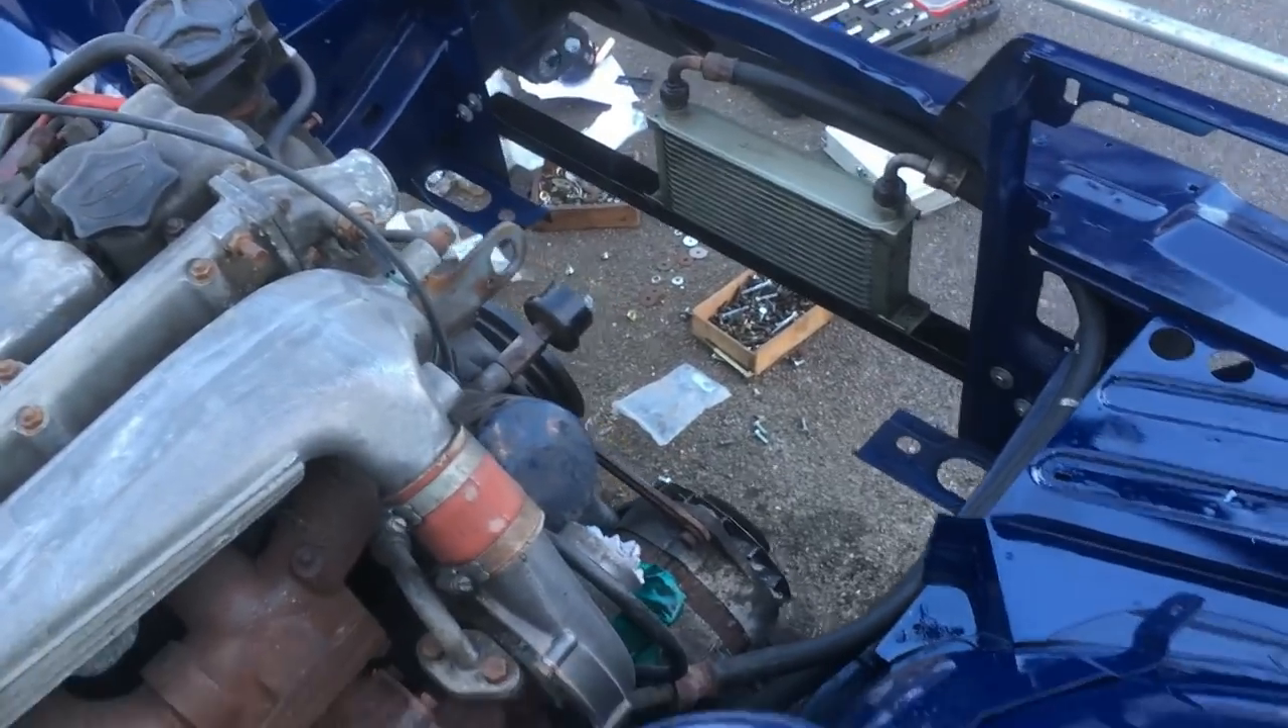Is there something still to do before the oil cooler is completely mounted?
No.